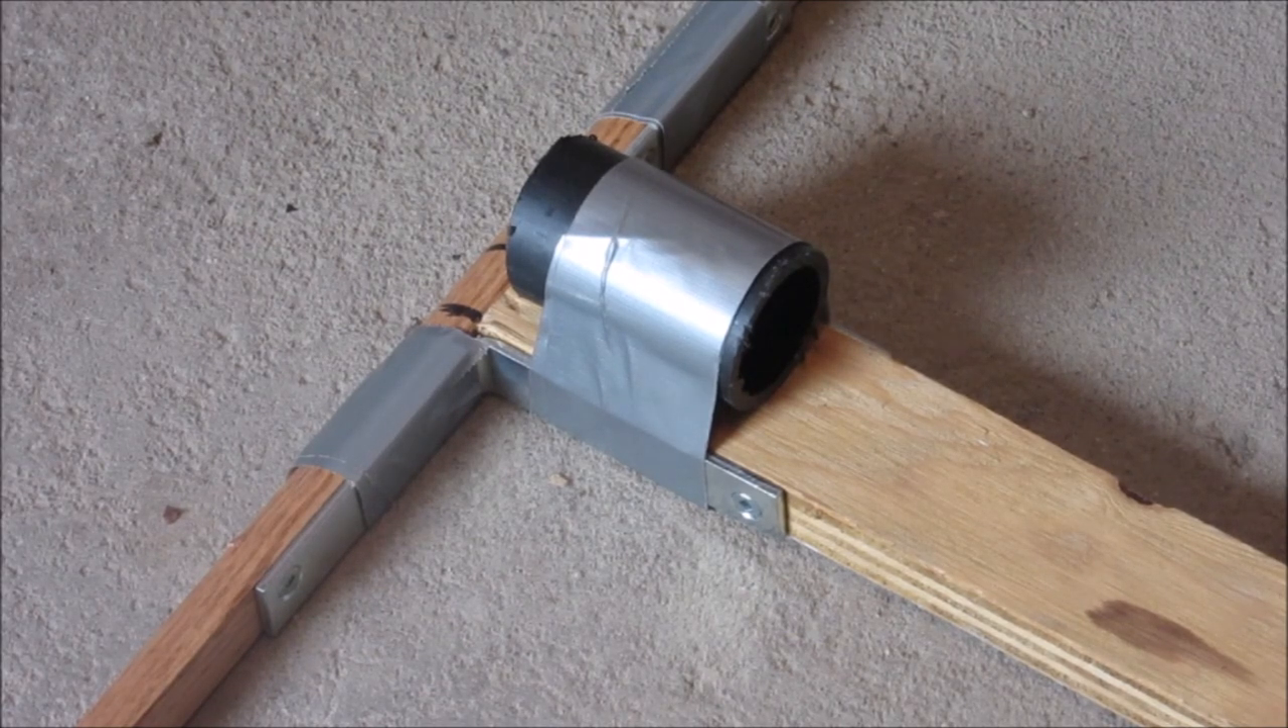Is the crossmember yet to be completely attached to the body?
No.